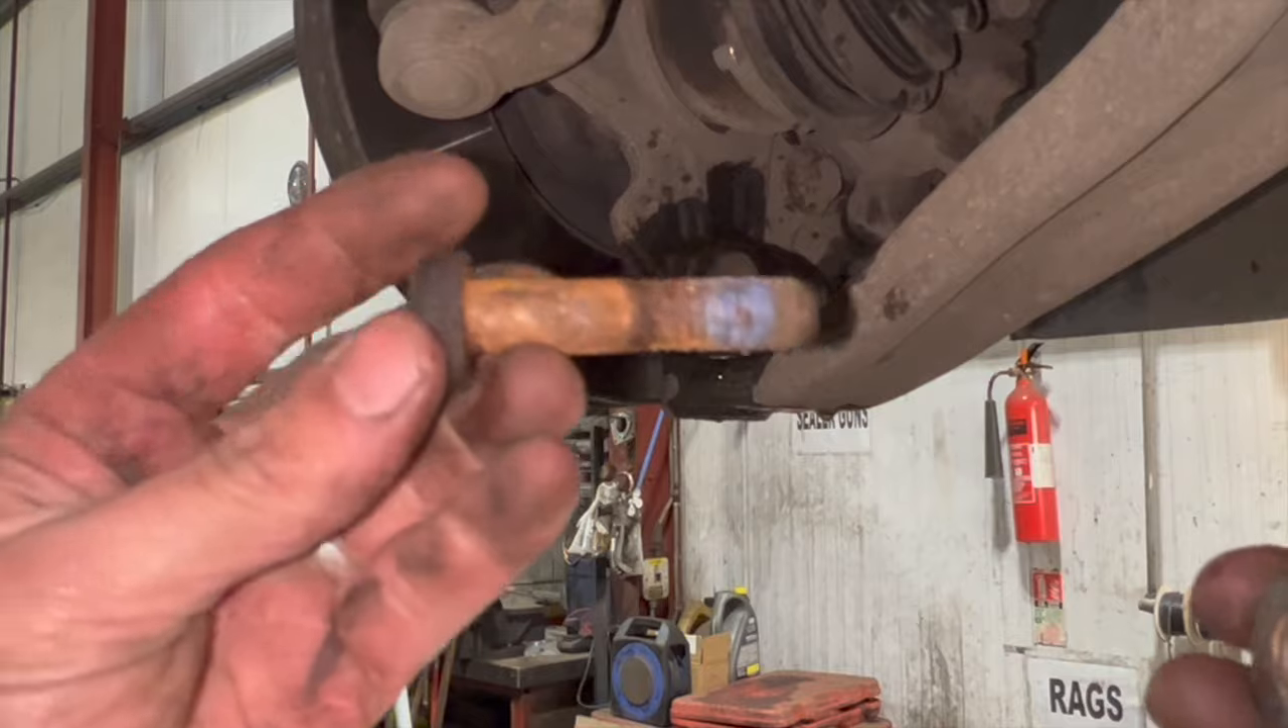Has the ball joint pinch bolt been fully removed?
Yes.